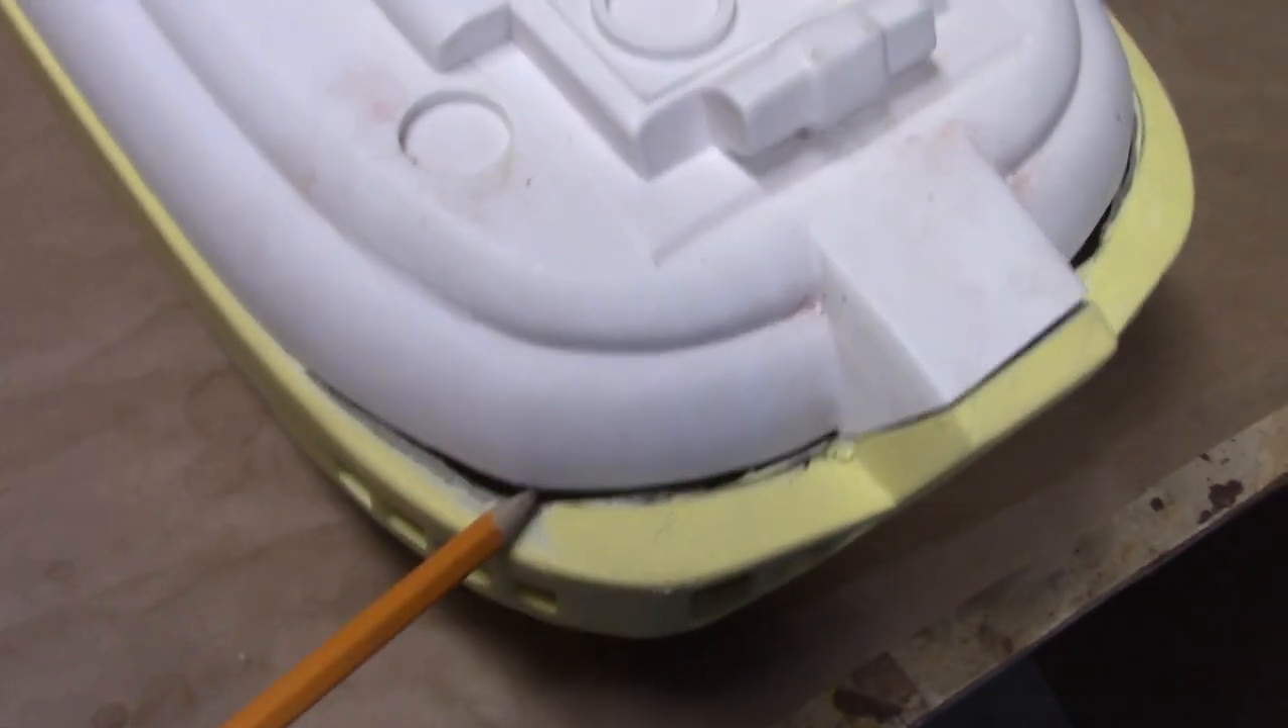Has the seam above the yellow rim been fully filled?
No.